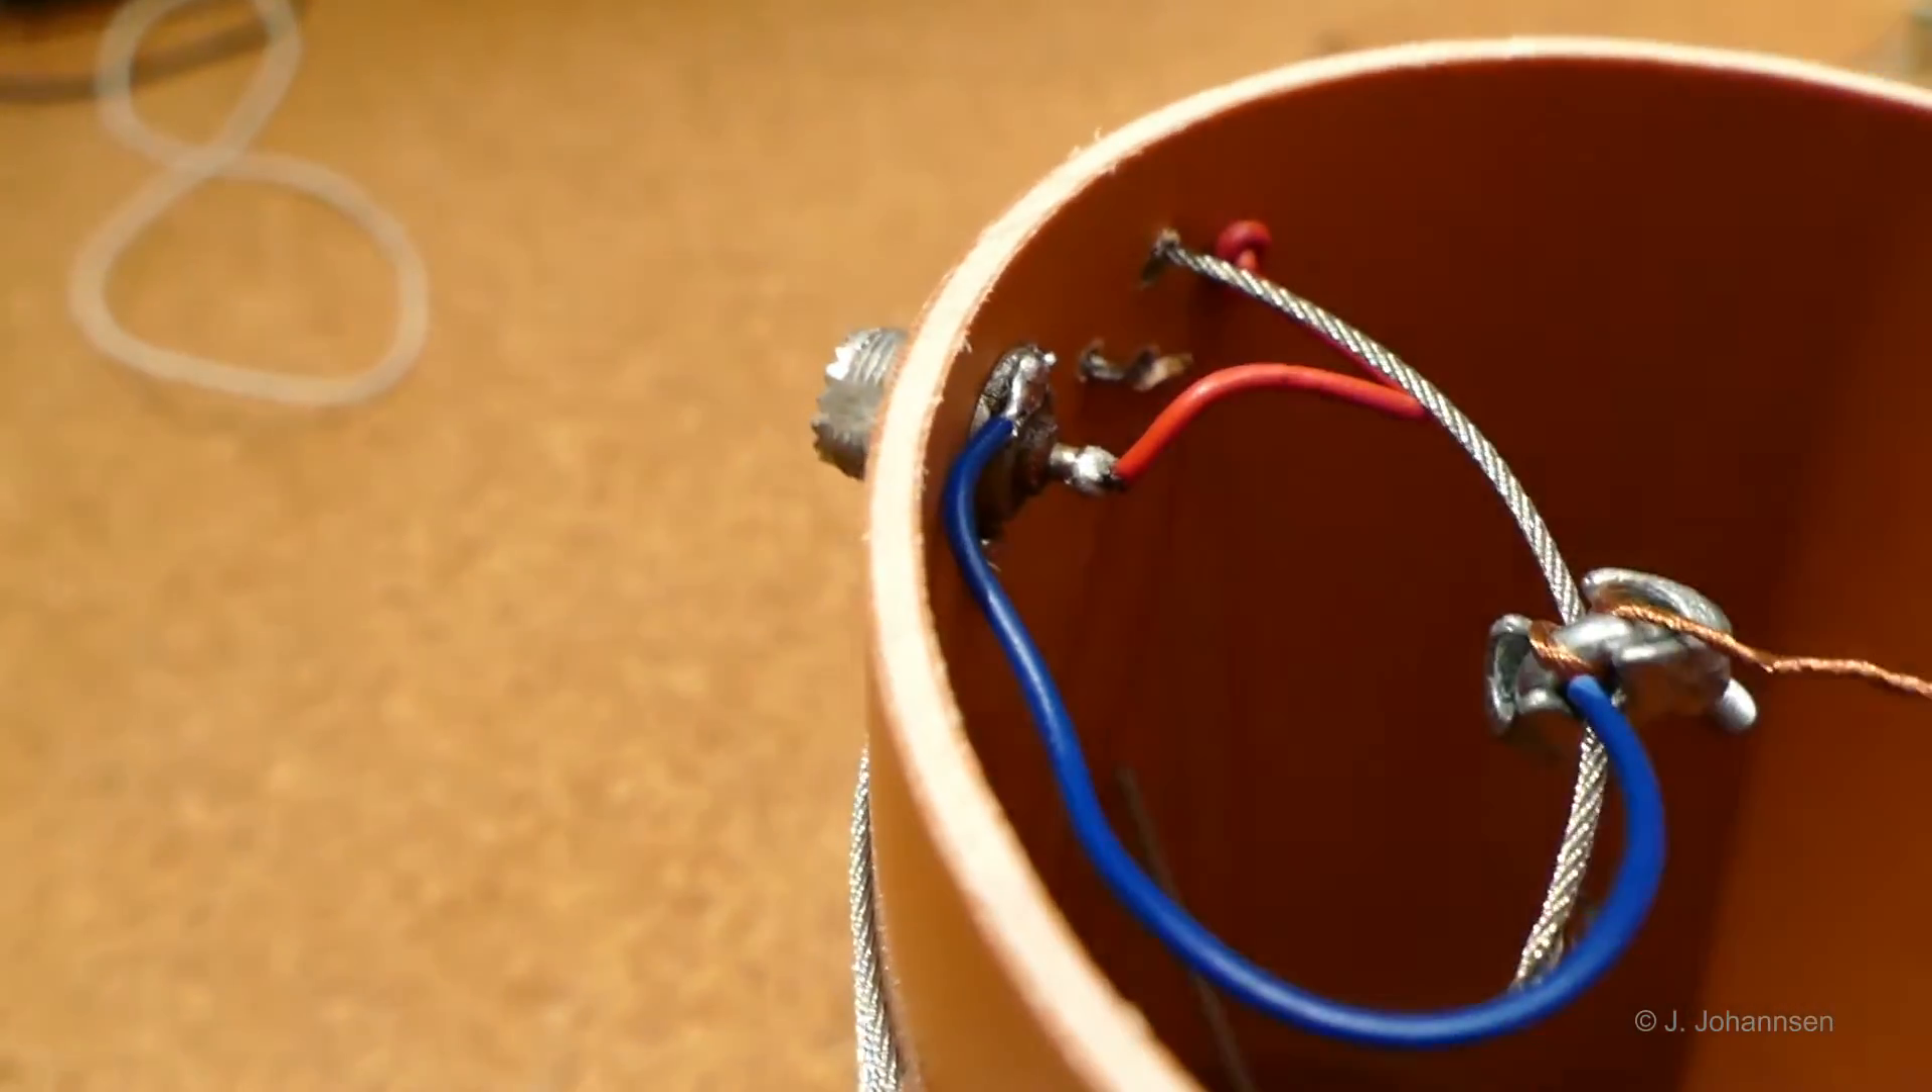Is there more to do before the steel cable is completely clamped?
No.